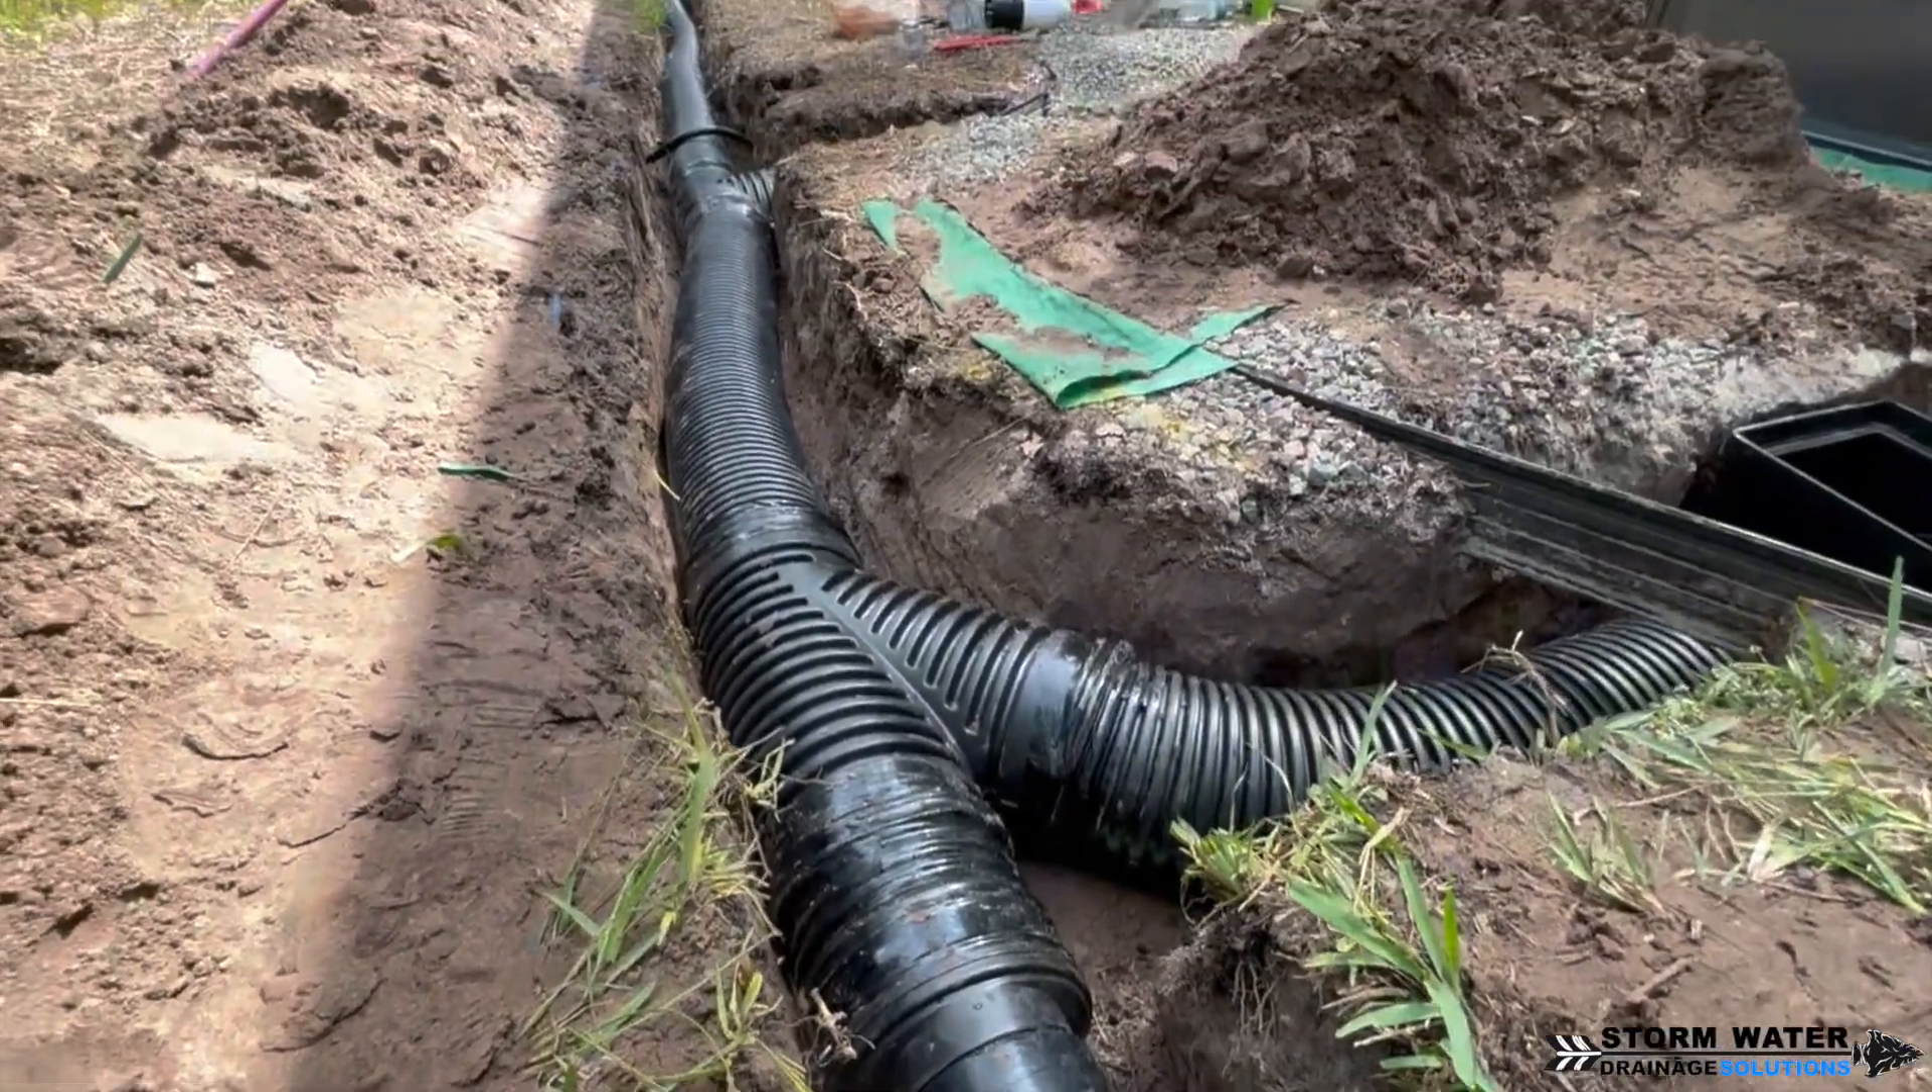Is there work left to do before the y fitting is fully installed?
No.